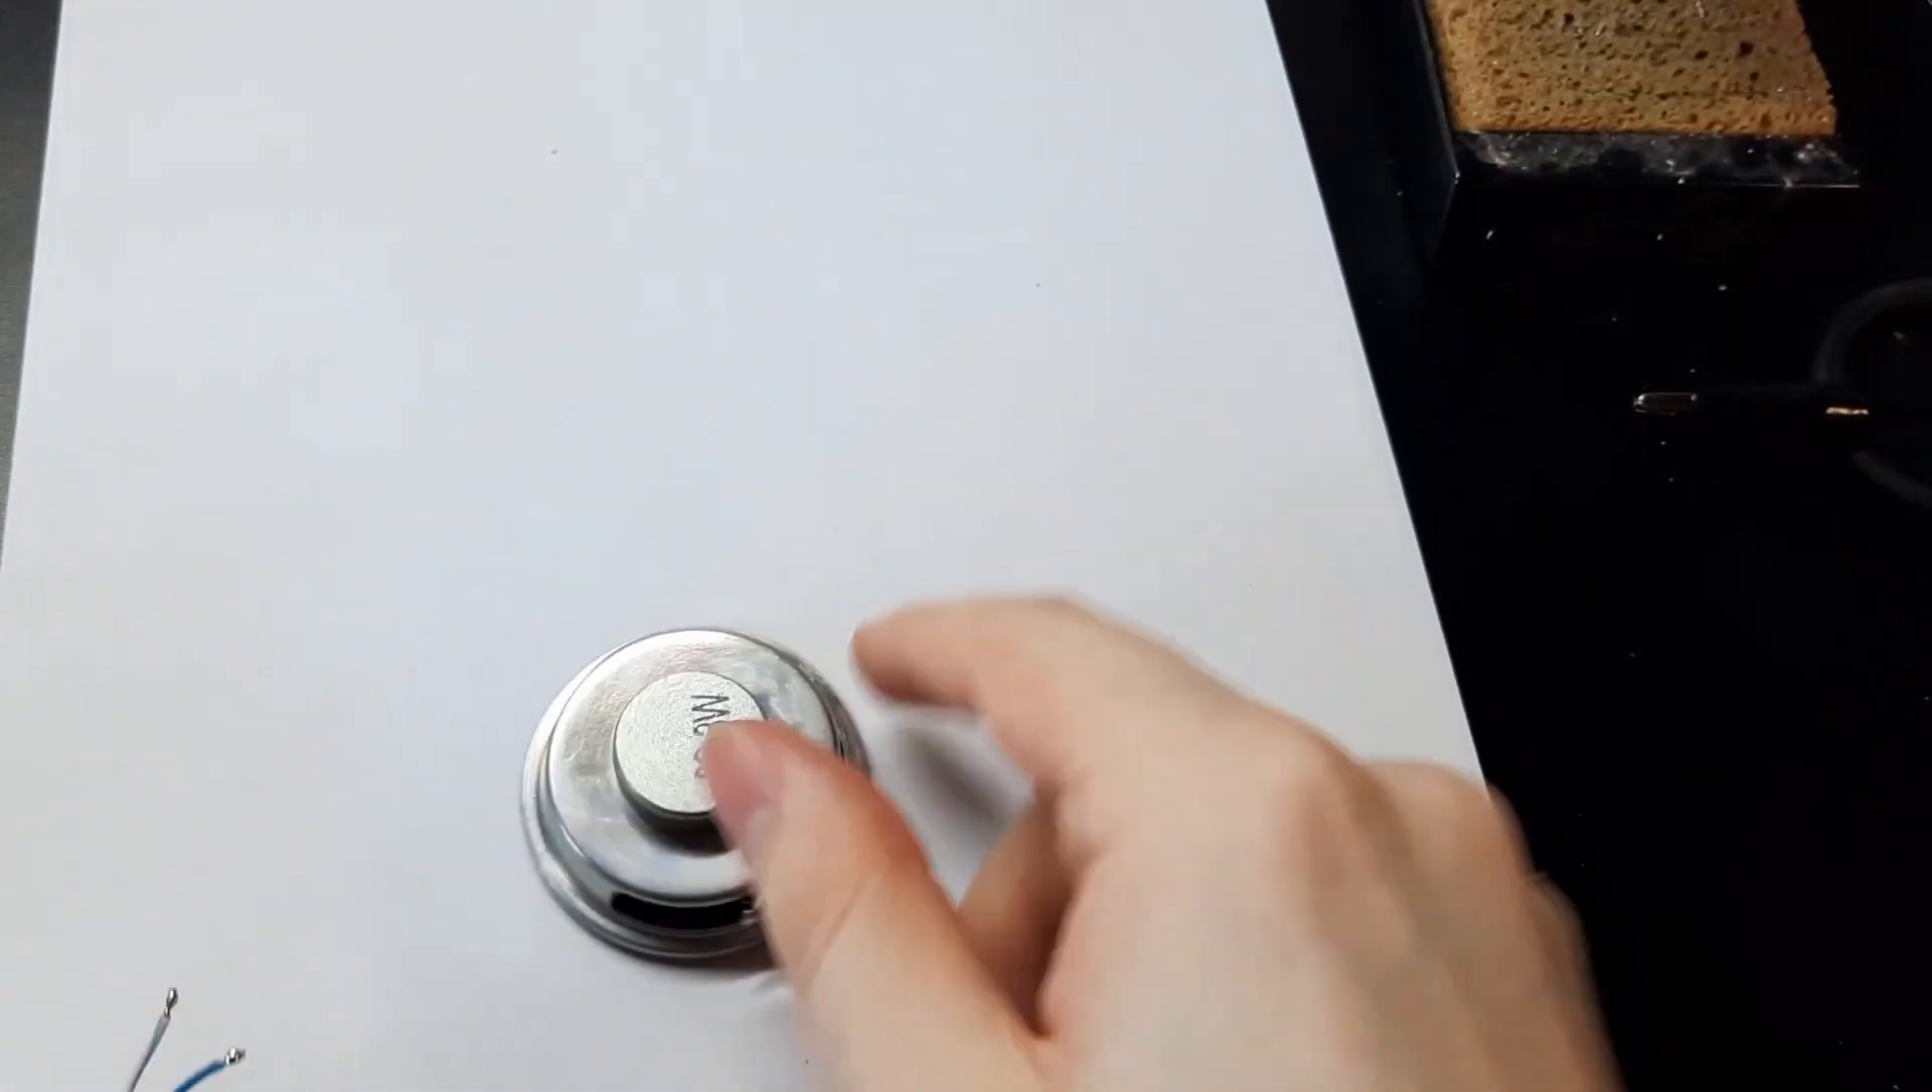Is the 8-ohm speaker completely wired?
No.